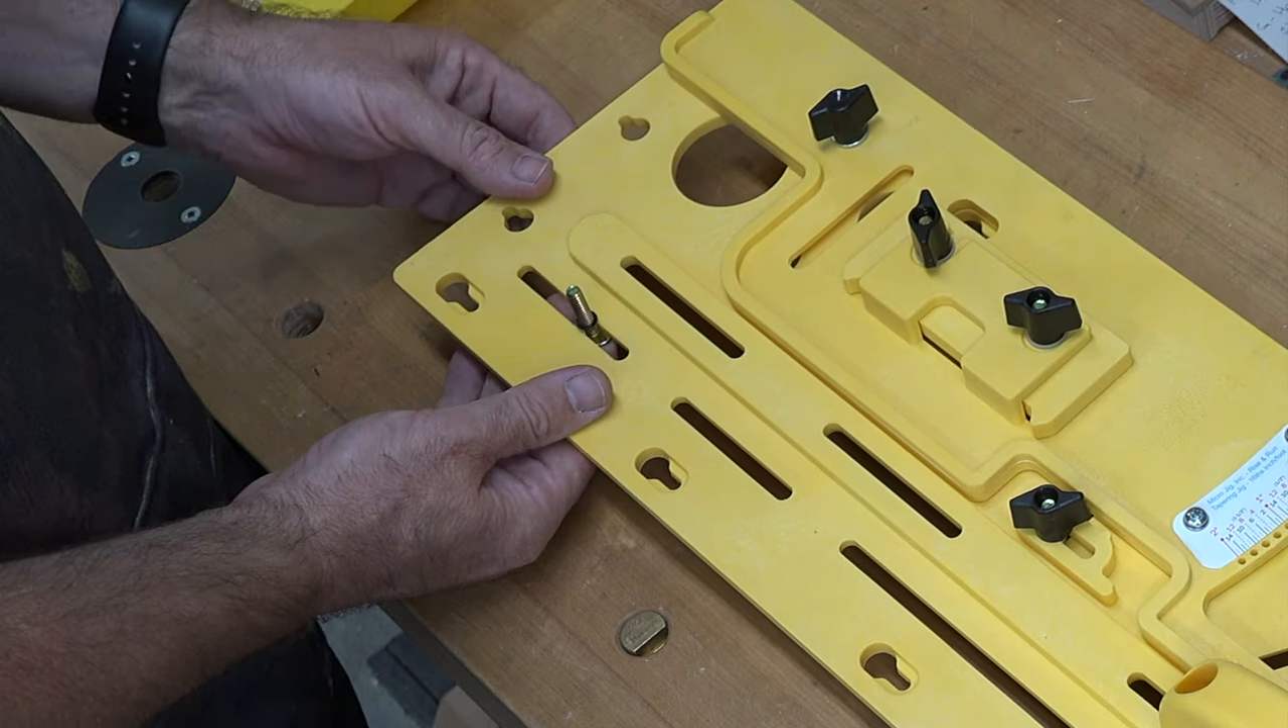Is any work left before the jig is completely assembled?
Yes.